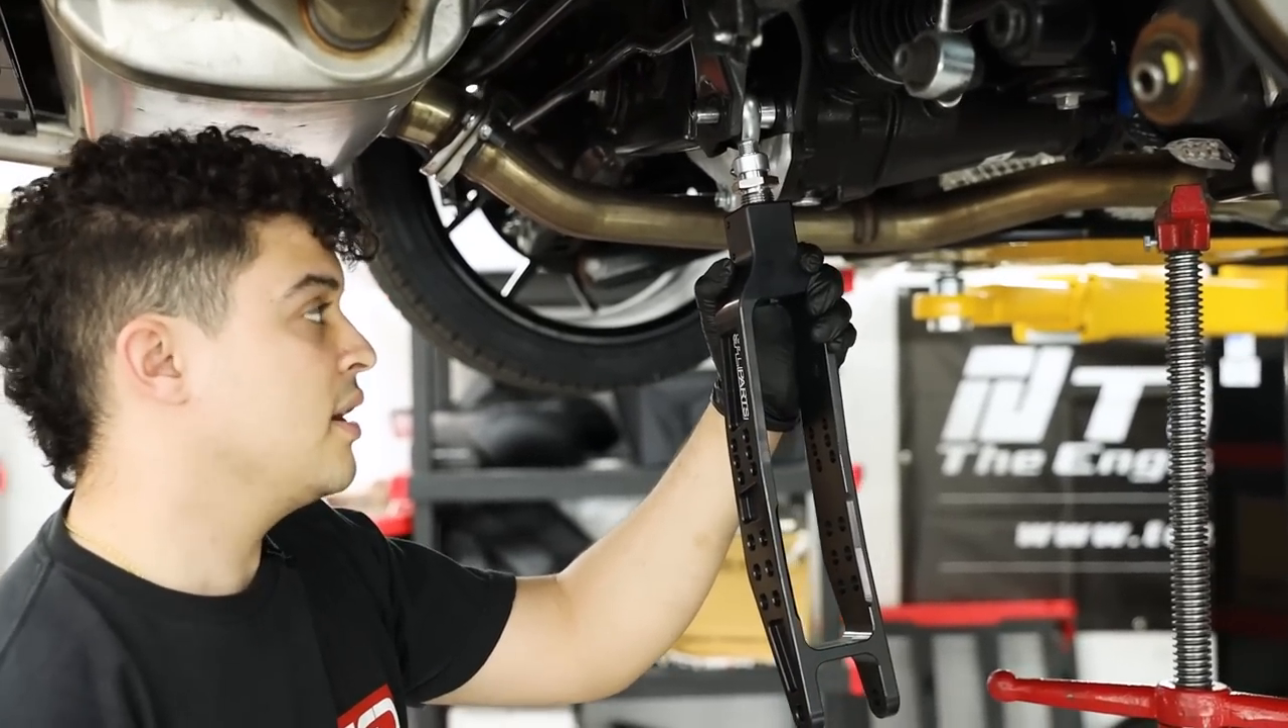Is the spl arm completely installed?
No.